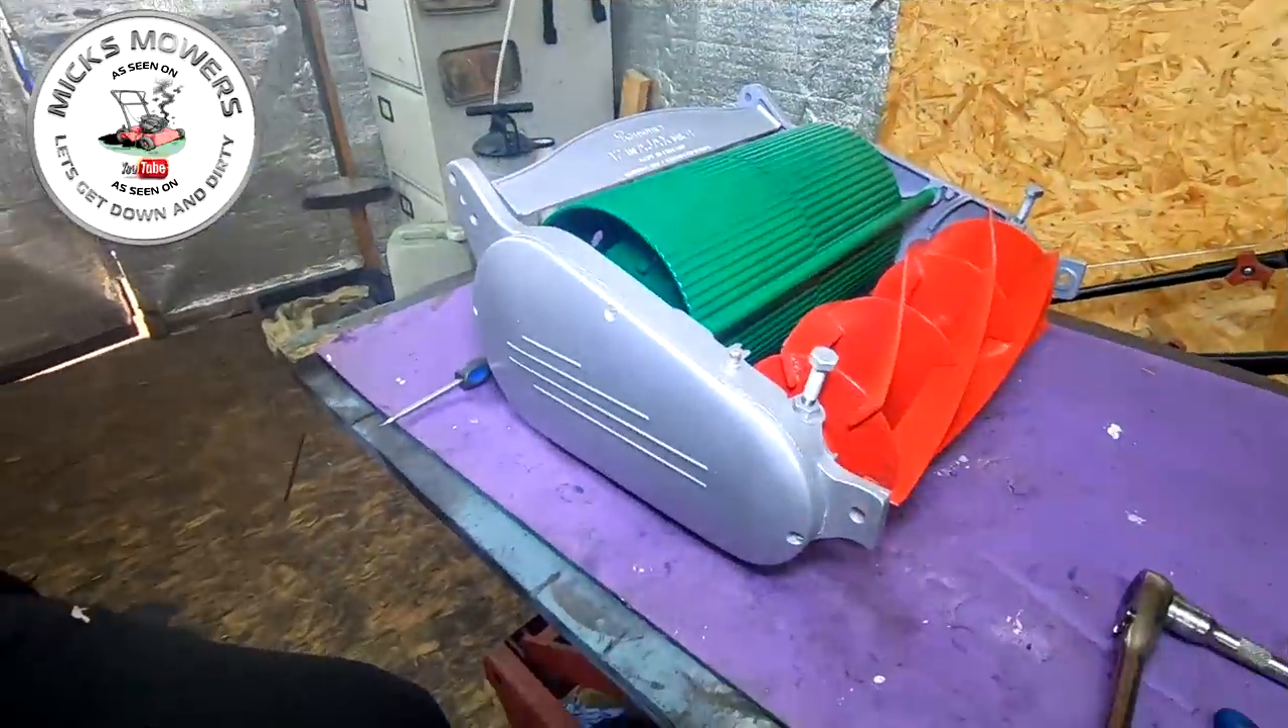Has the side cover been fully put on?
Yes.